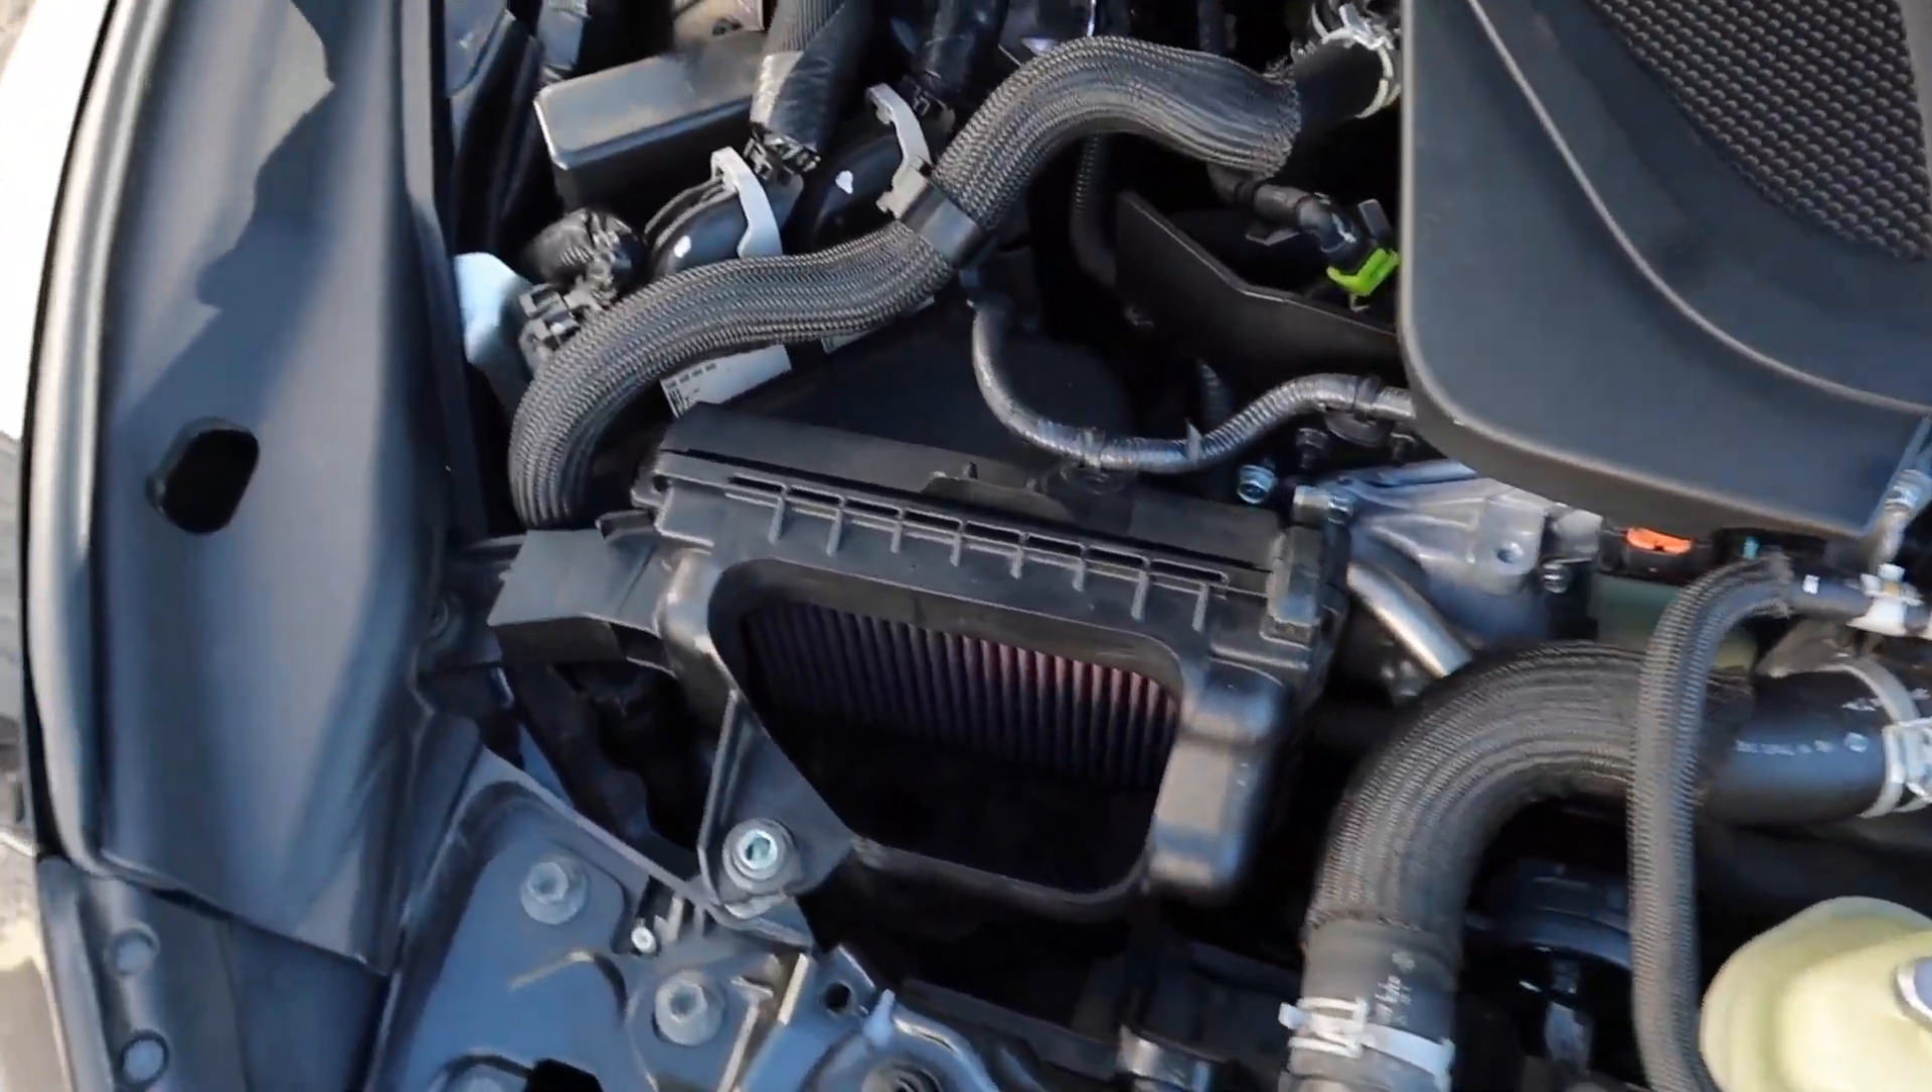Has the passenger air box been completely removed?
No.